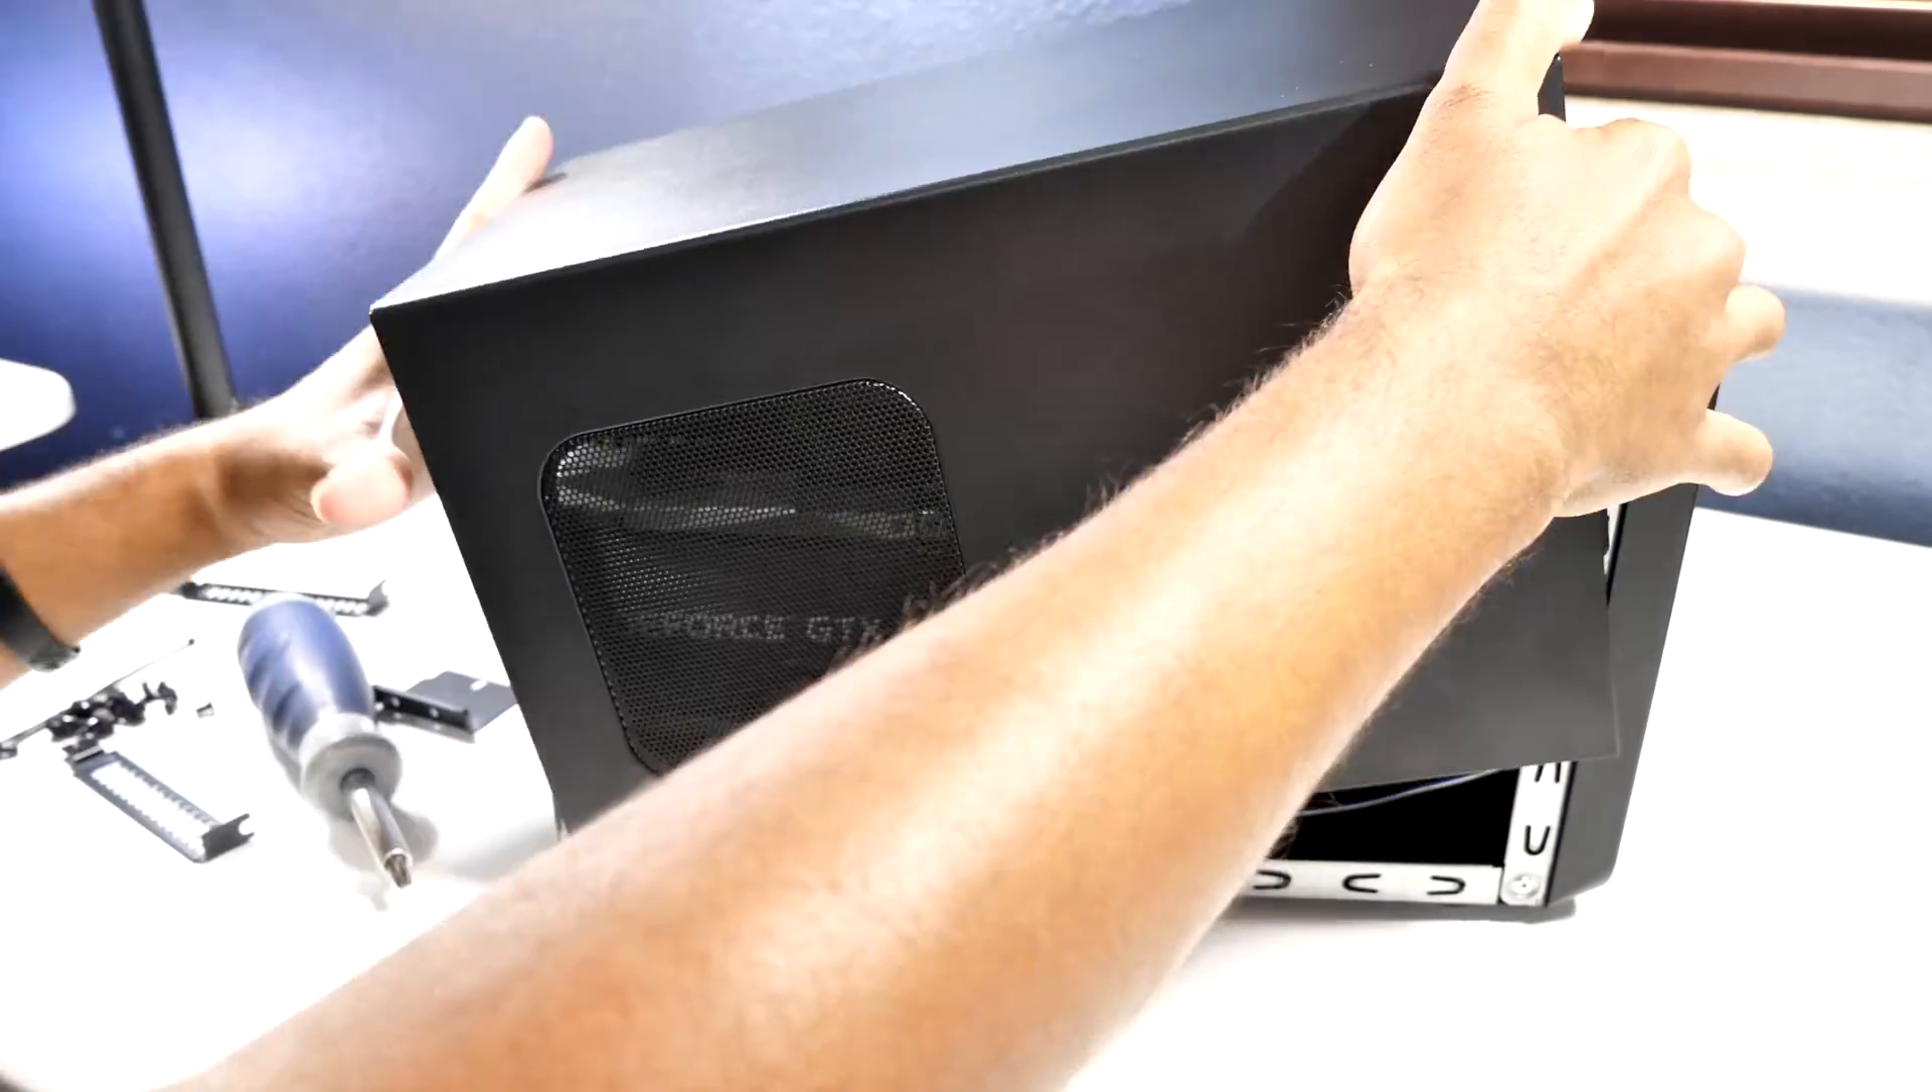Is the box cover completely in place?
No.